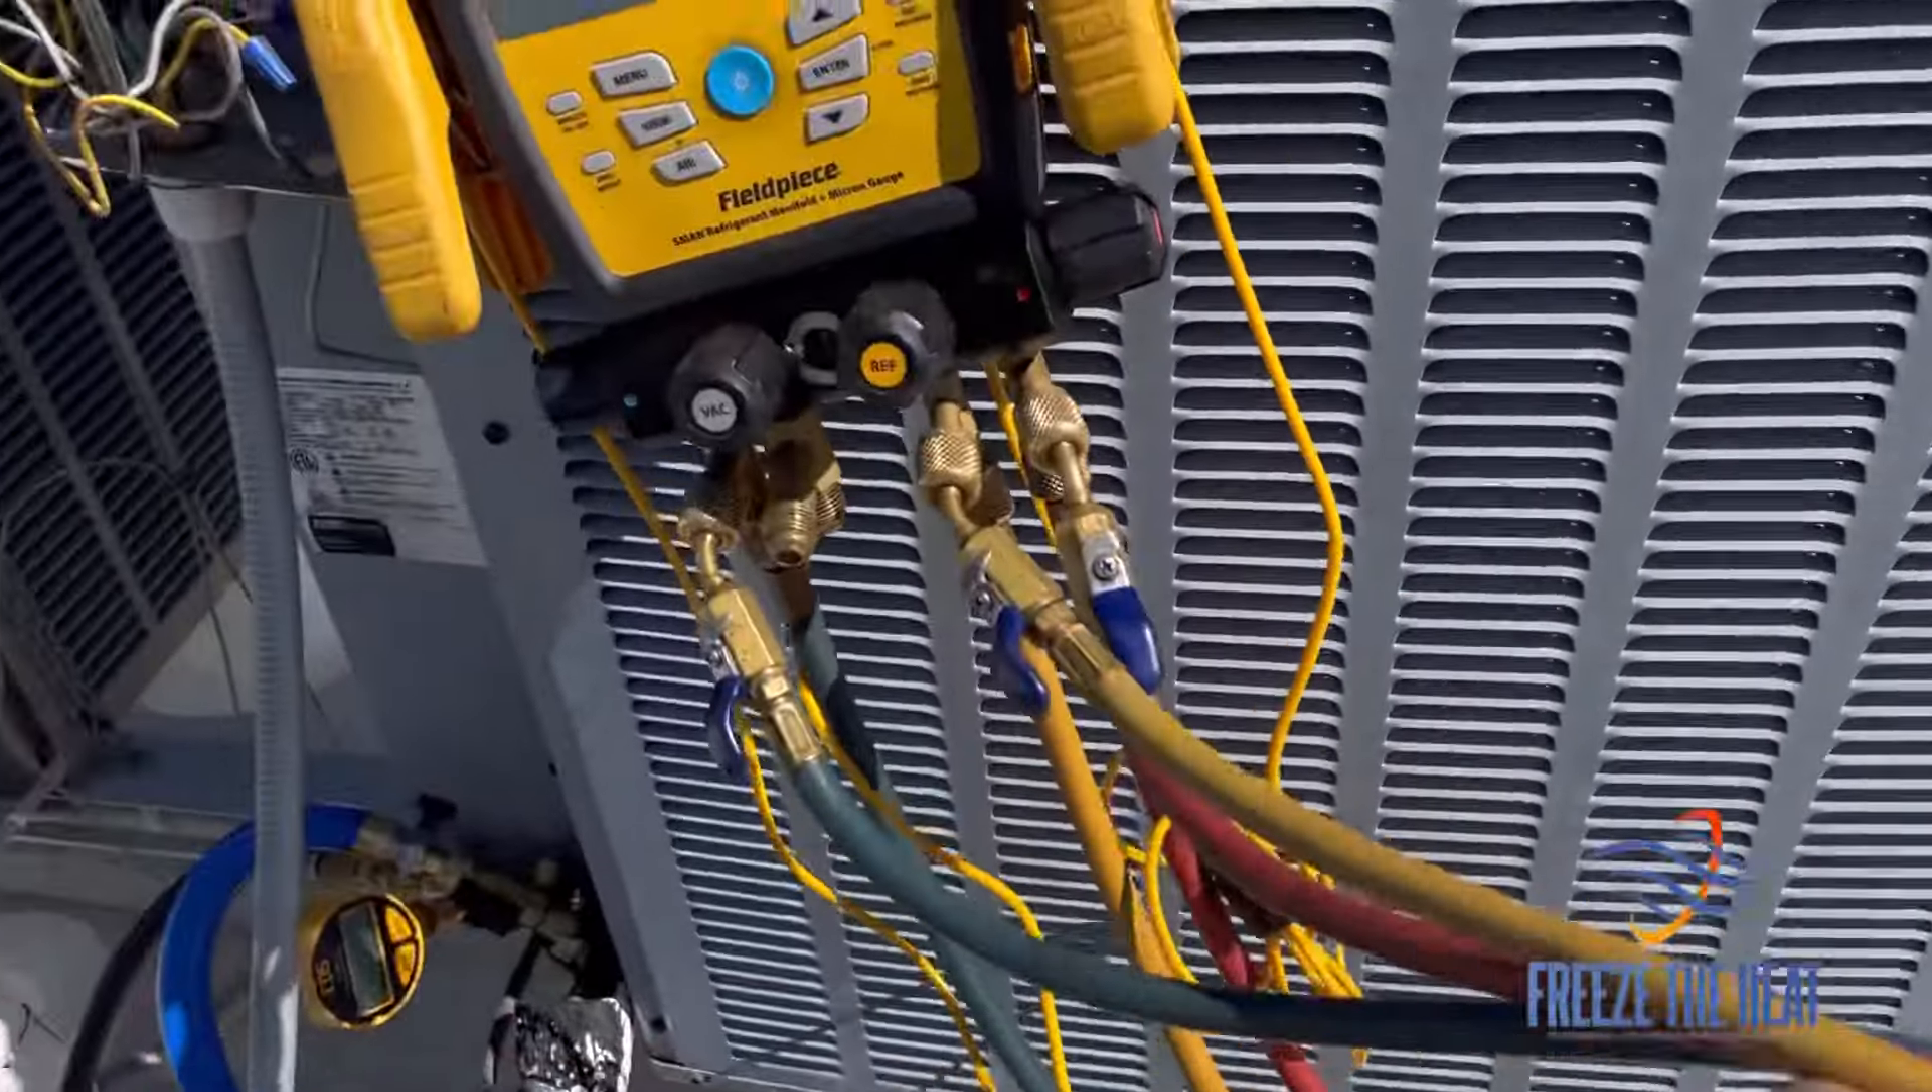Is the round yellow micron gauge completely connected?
Yes.